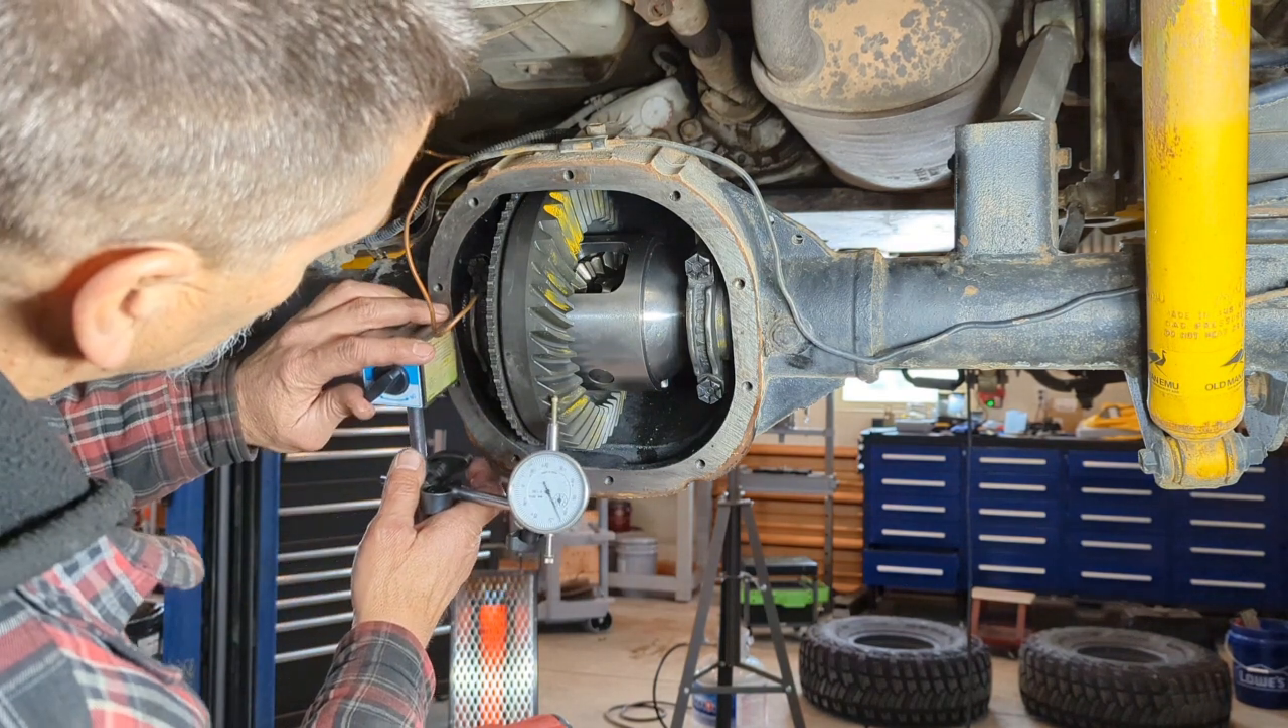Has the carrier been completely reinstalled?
Yes.